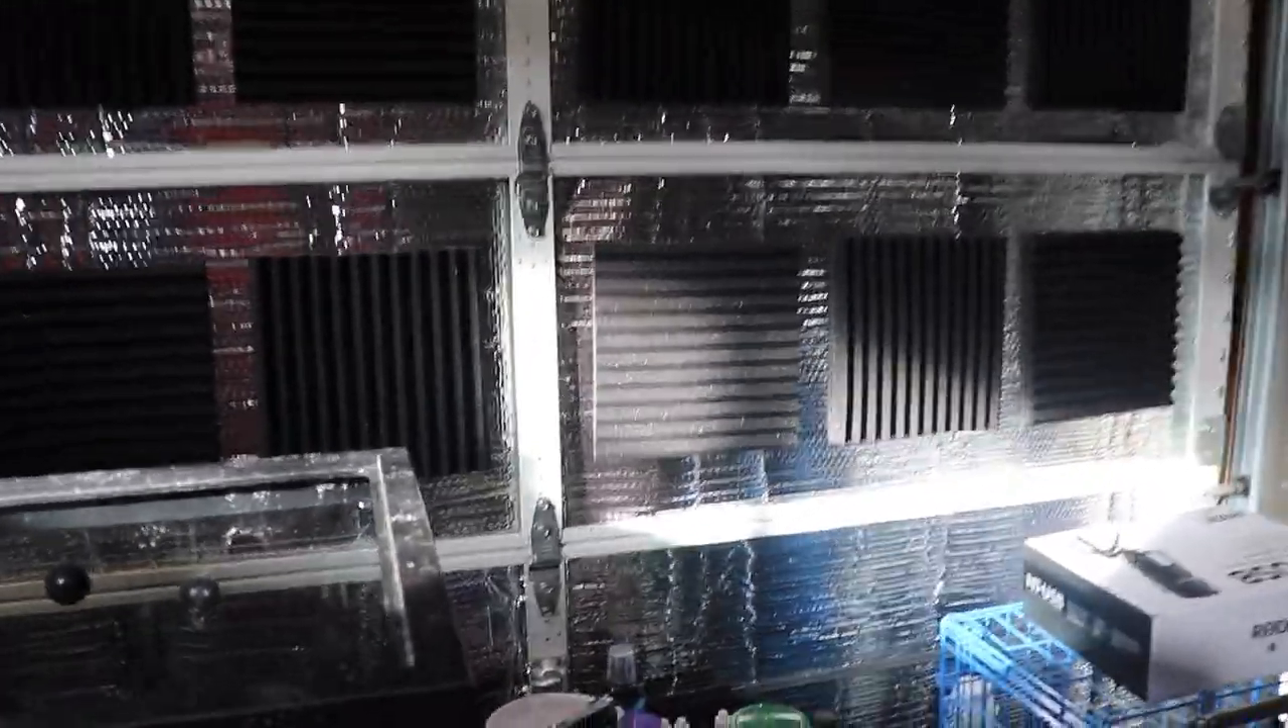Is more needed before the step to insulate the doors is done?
No.